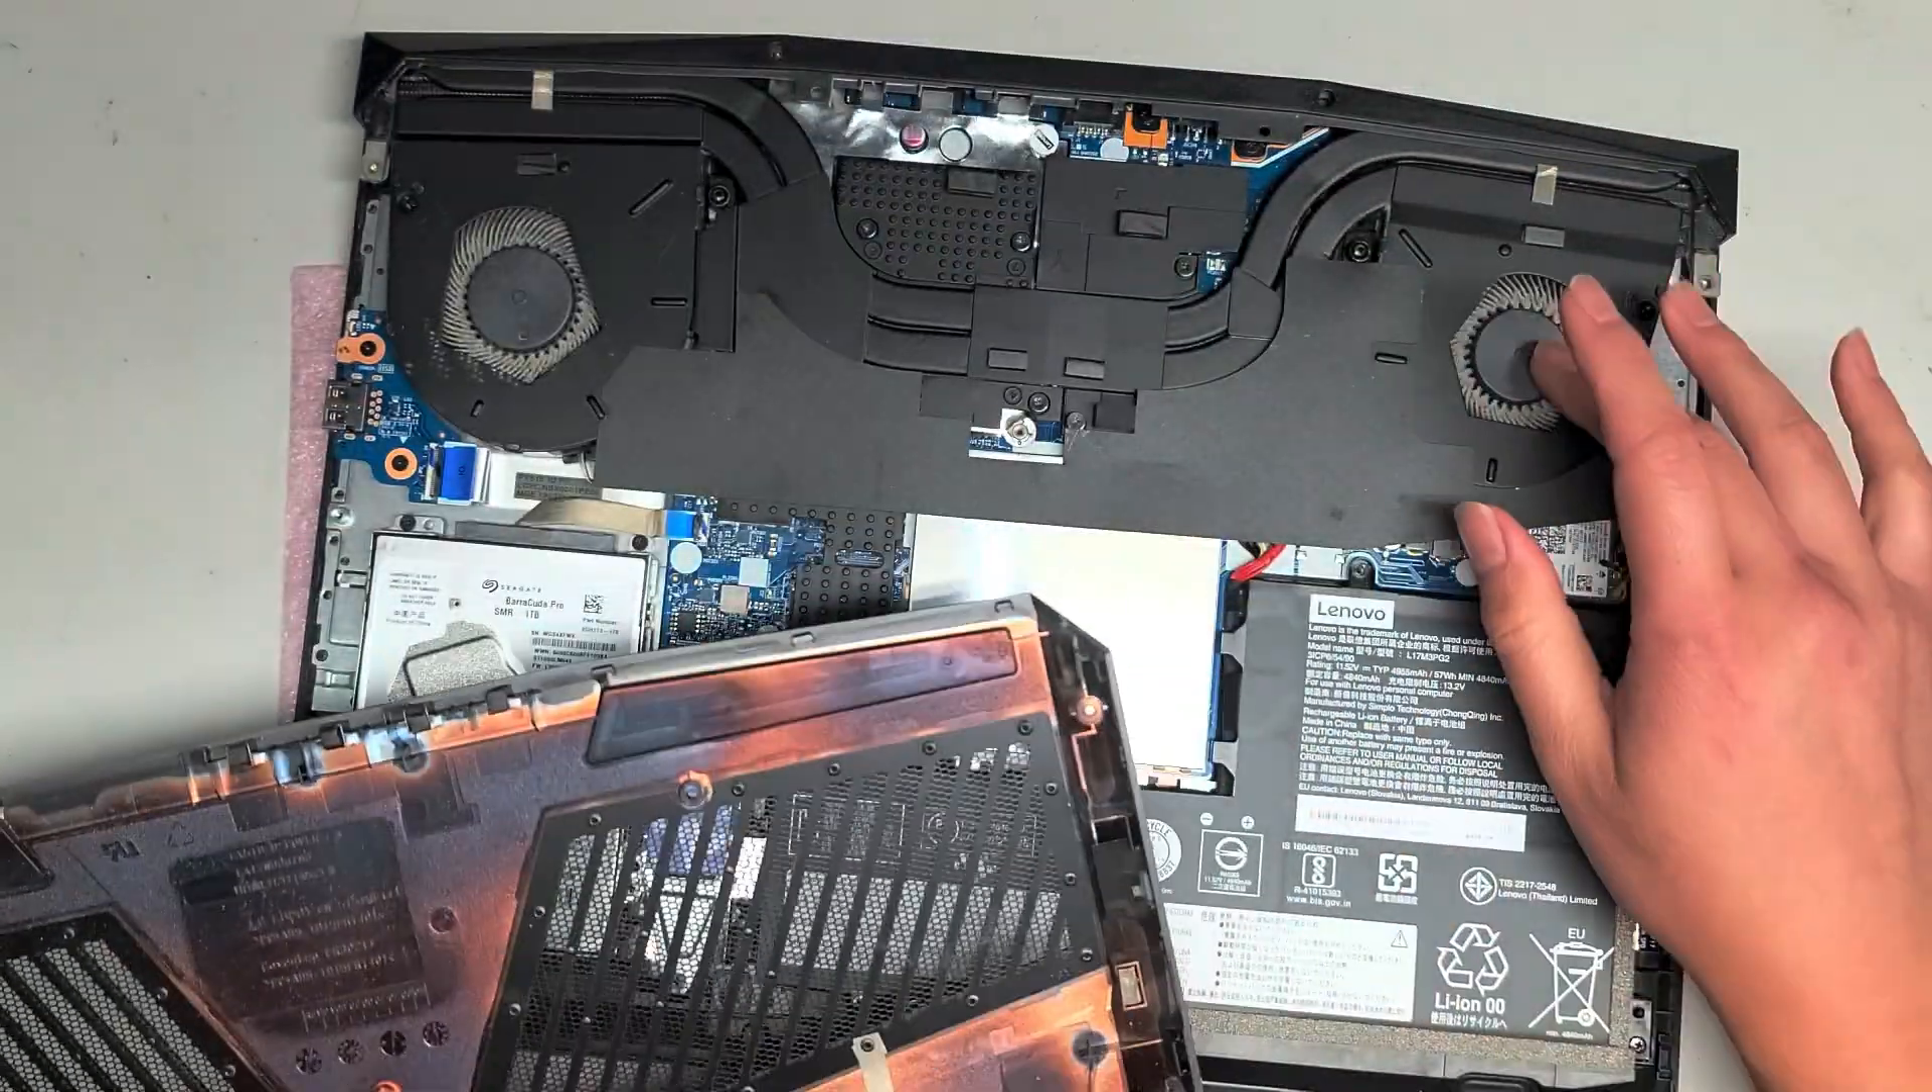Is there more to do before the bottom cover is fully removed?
No.